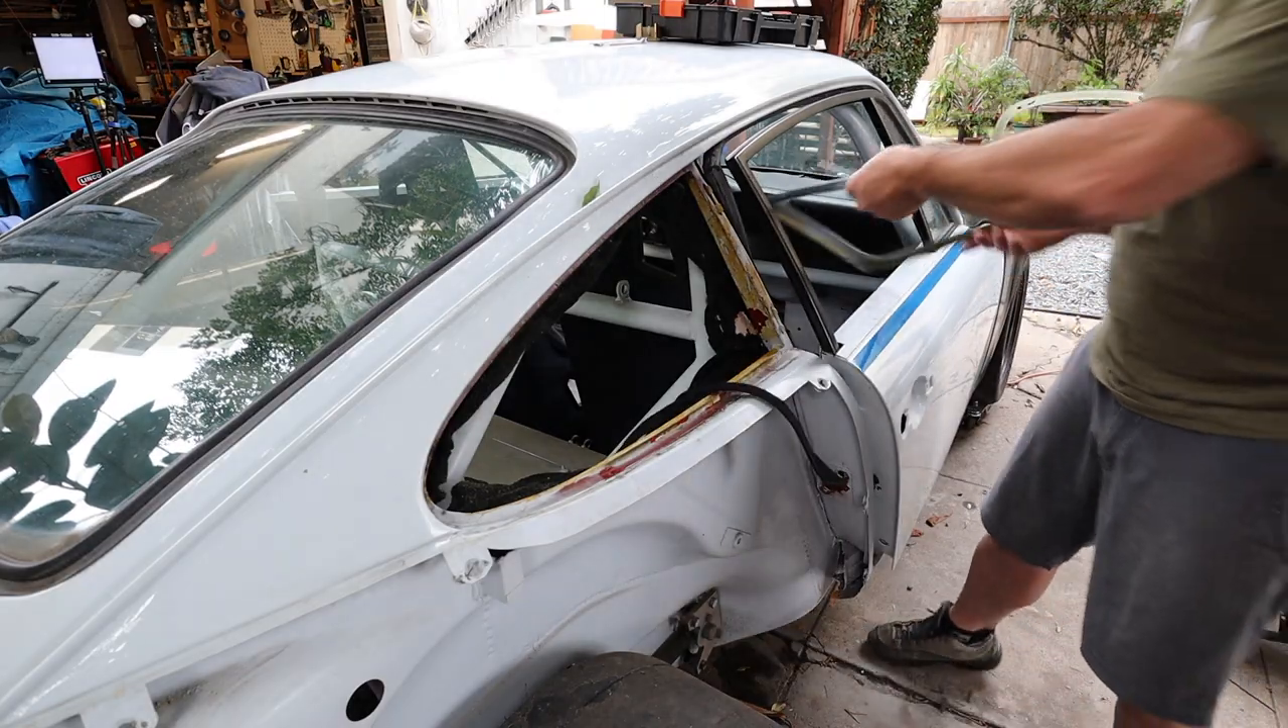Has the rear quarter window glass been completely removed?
Yes.